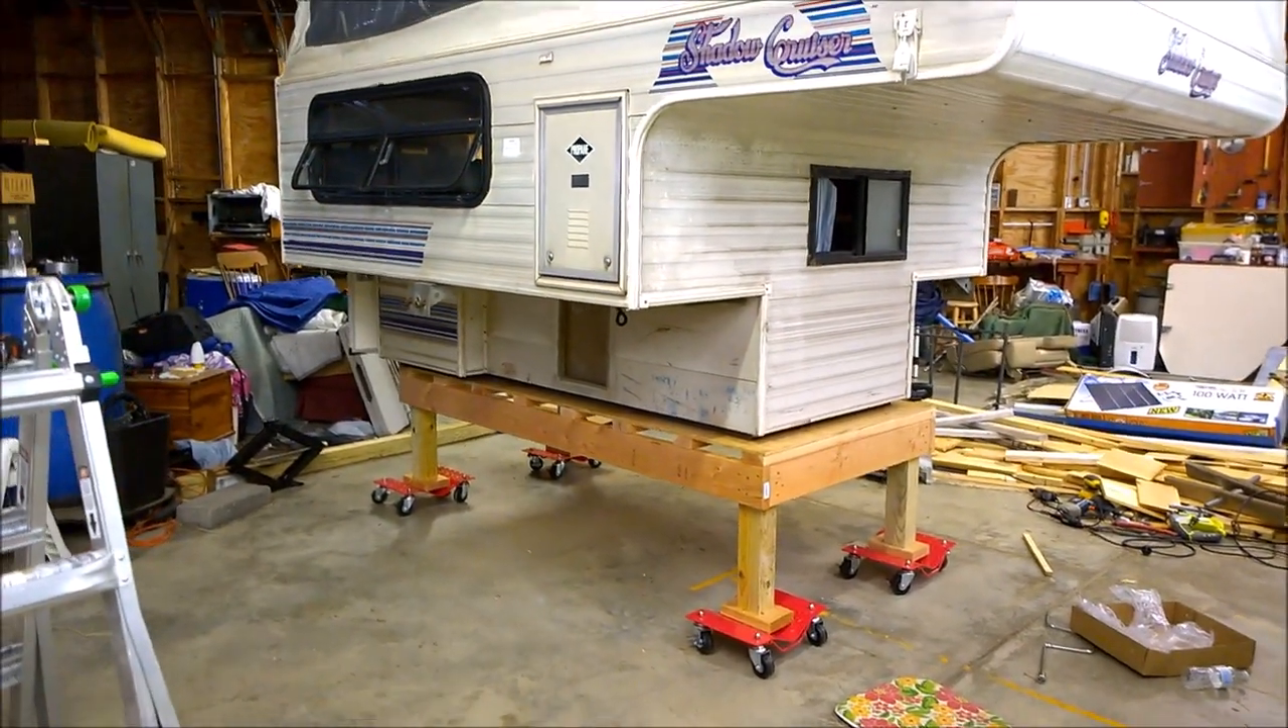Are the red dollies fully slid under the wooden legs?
Yes.